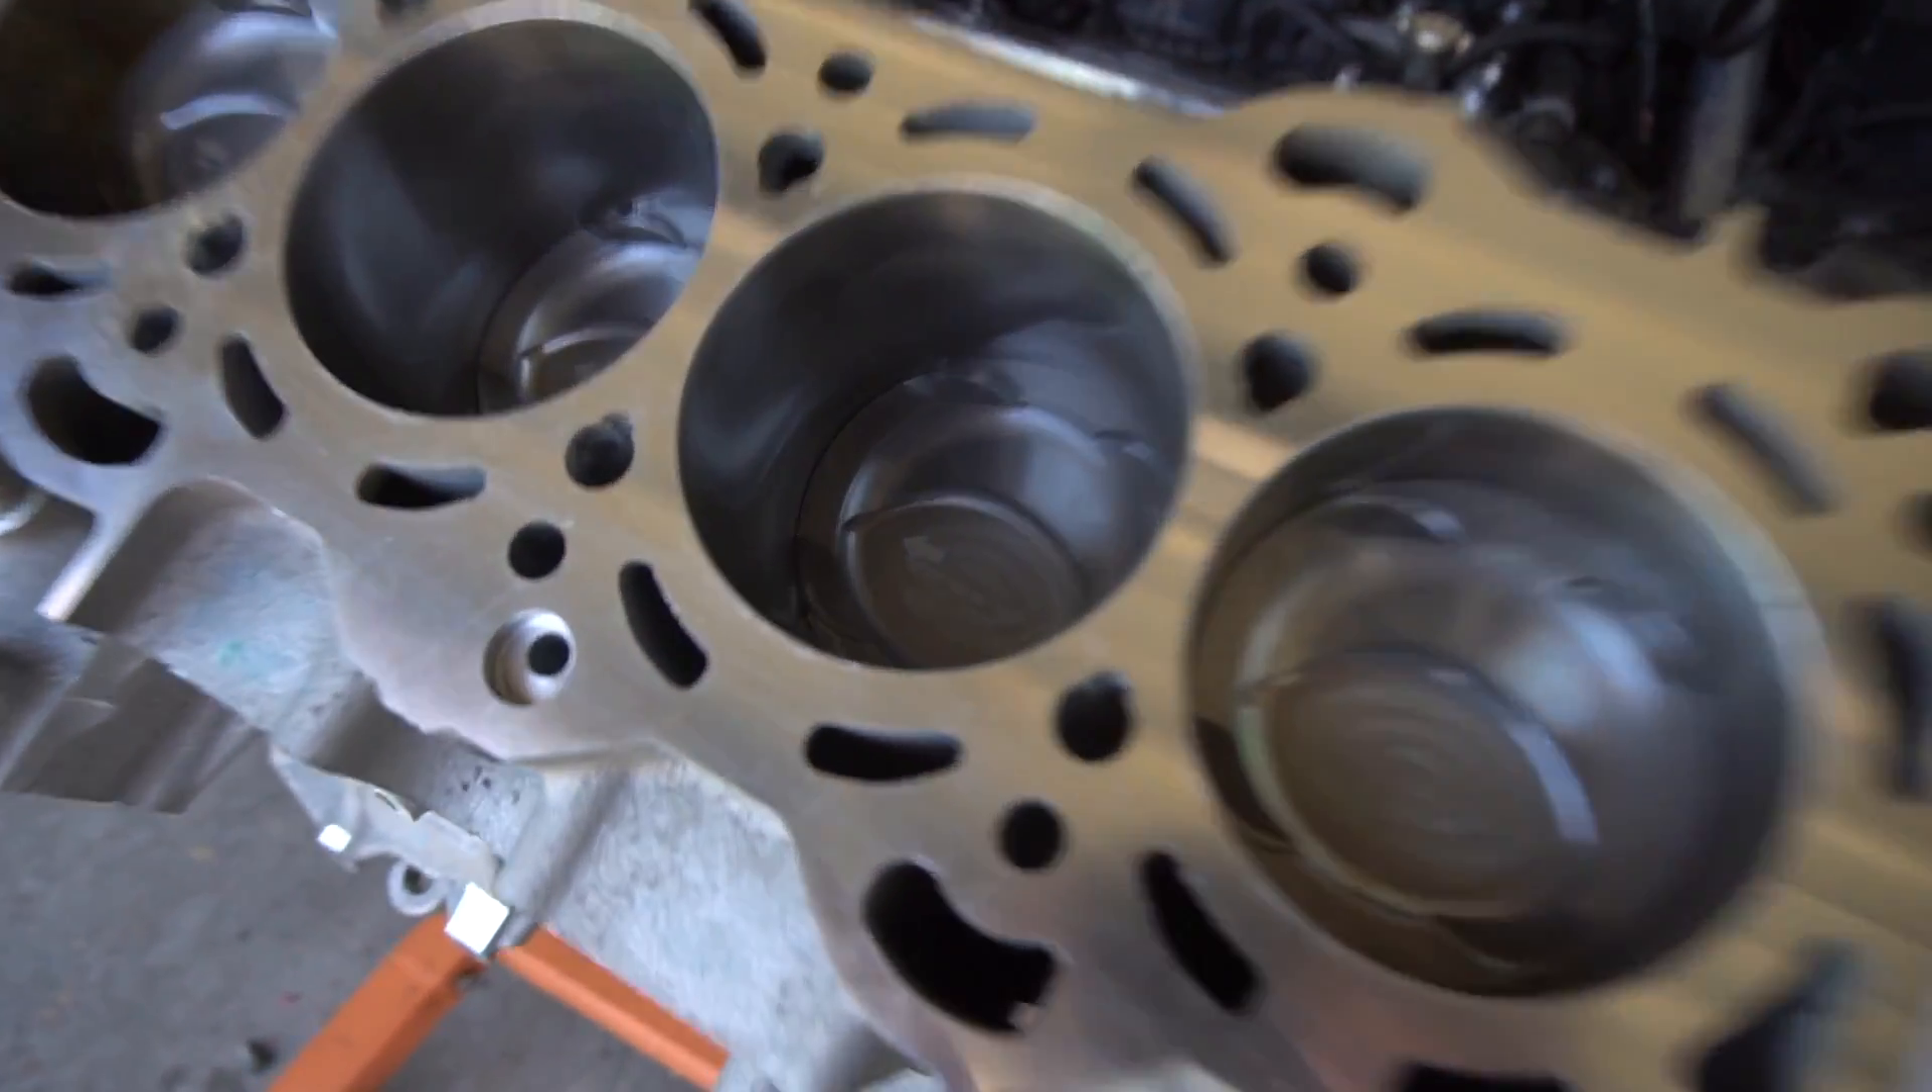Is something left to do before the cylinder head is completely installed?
Yes.